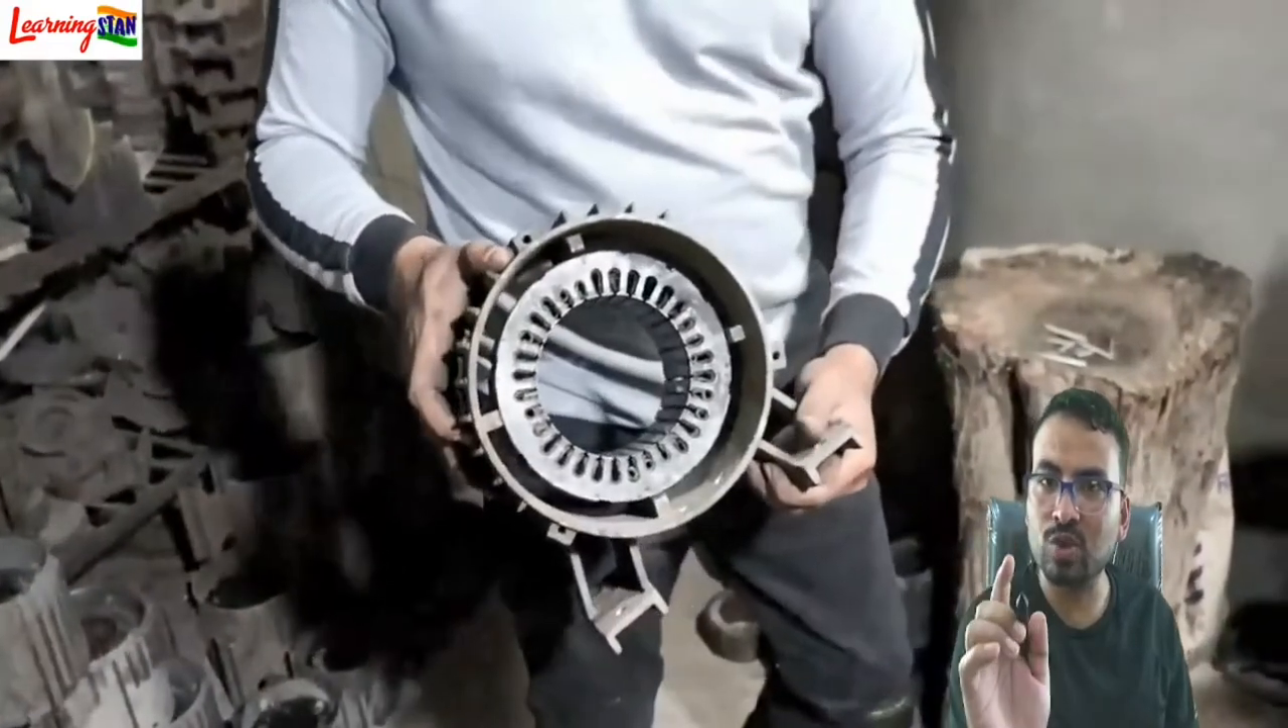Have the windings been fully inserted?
No.